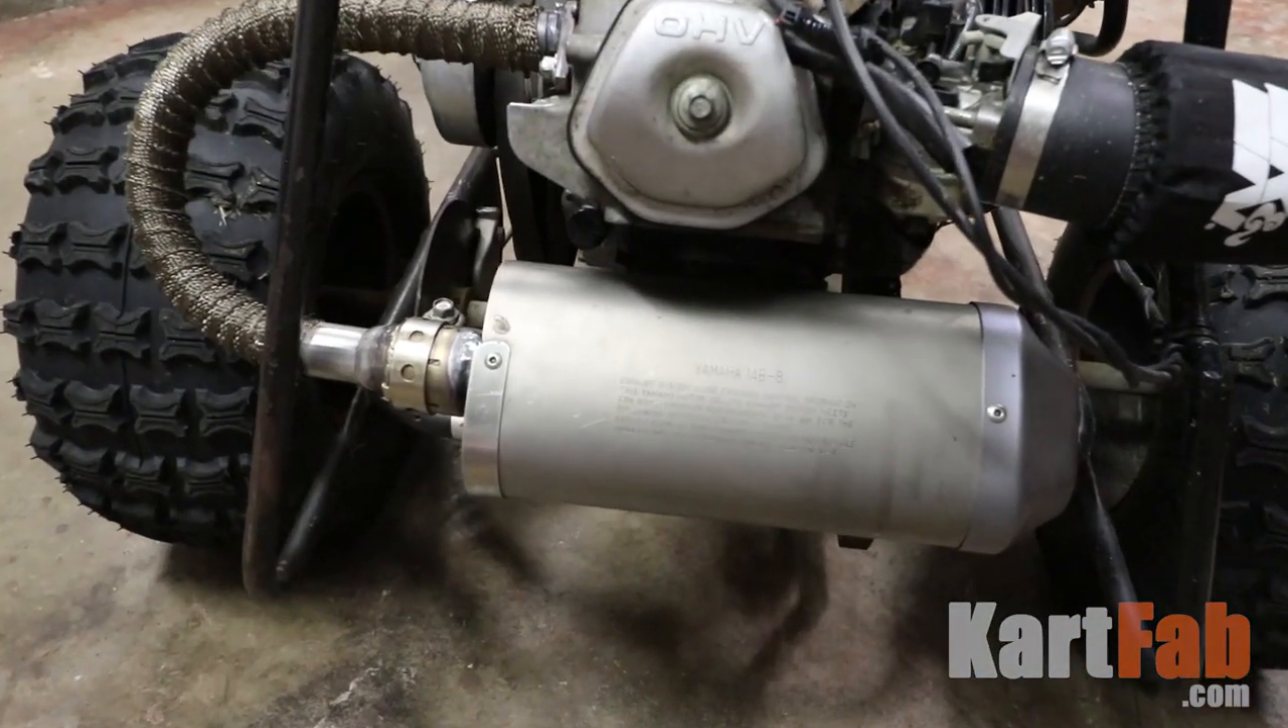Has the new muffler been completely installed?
Yes.